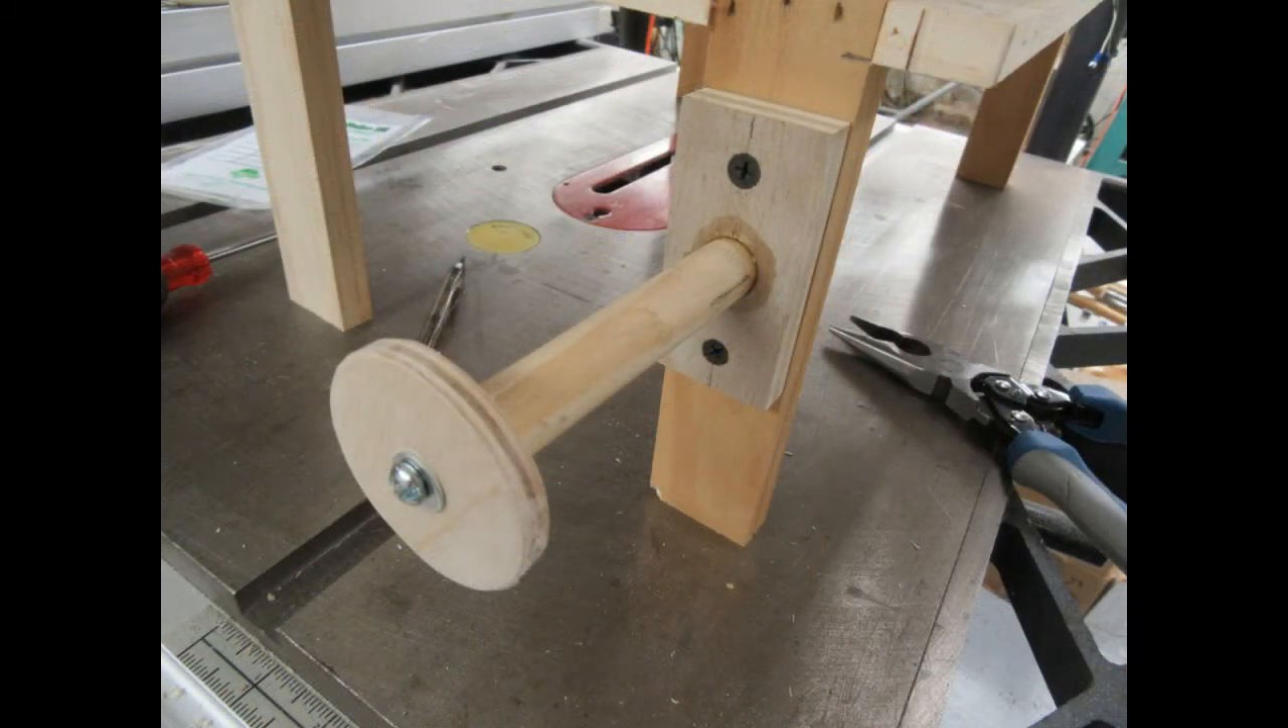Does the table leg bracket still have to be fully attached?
No.